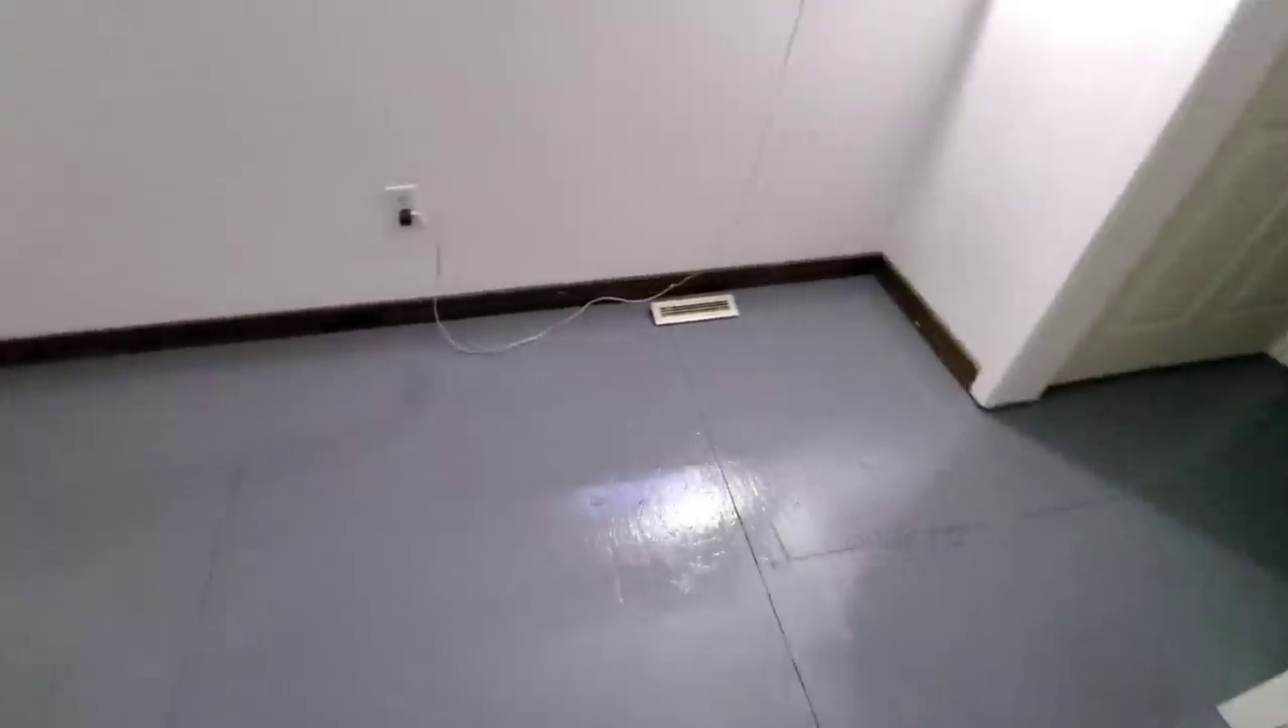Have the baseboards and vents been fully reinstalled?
Yes.